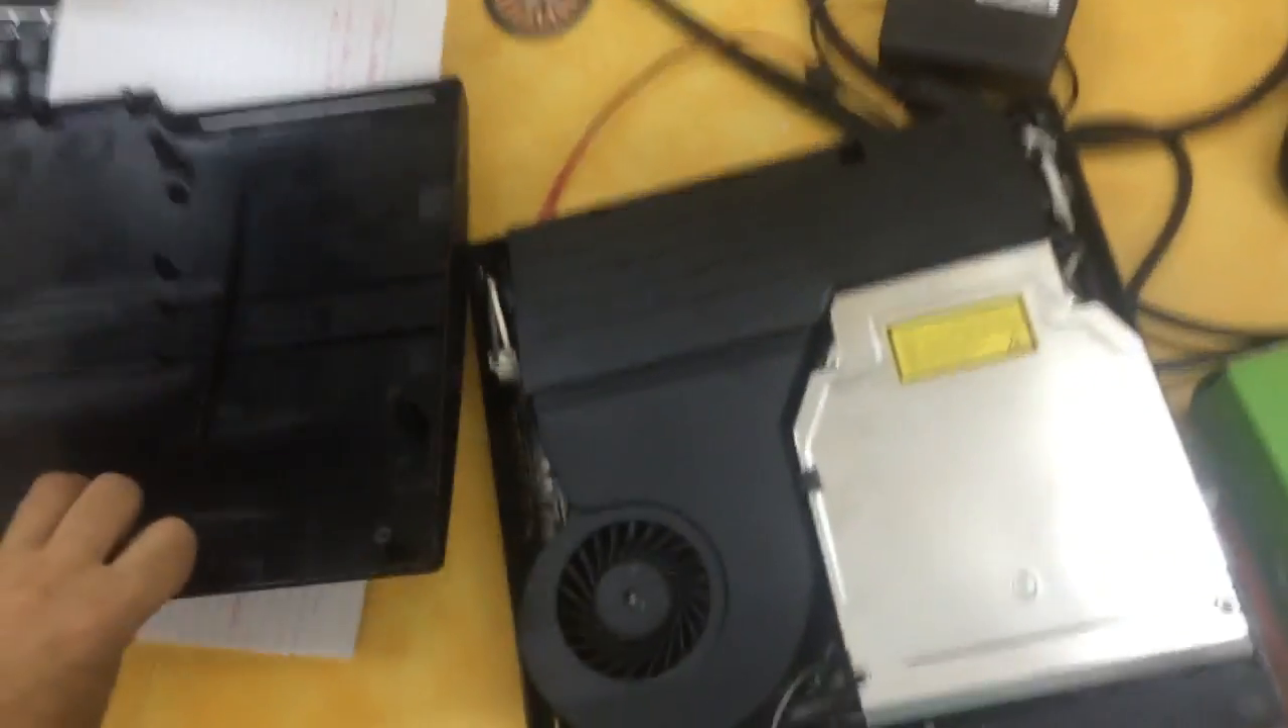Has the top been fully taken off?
Yes.